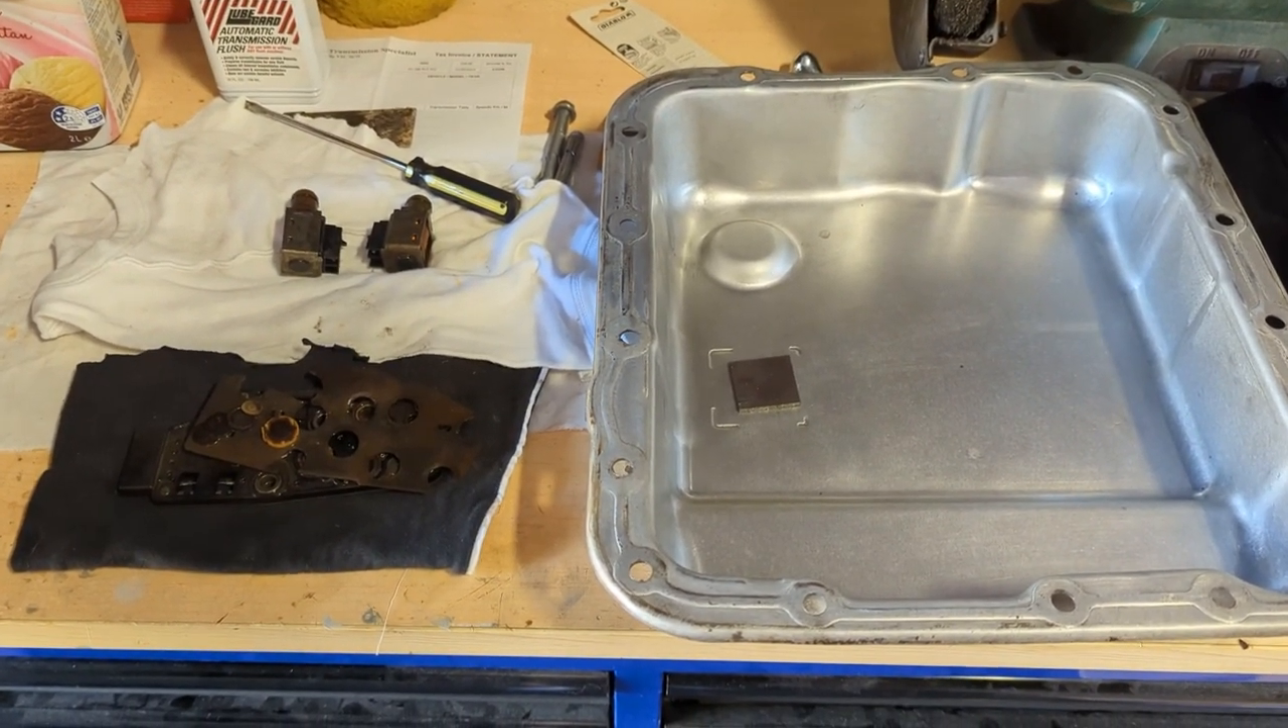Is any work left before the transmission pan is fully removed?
No.